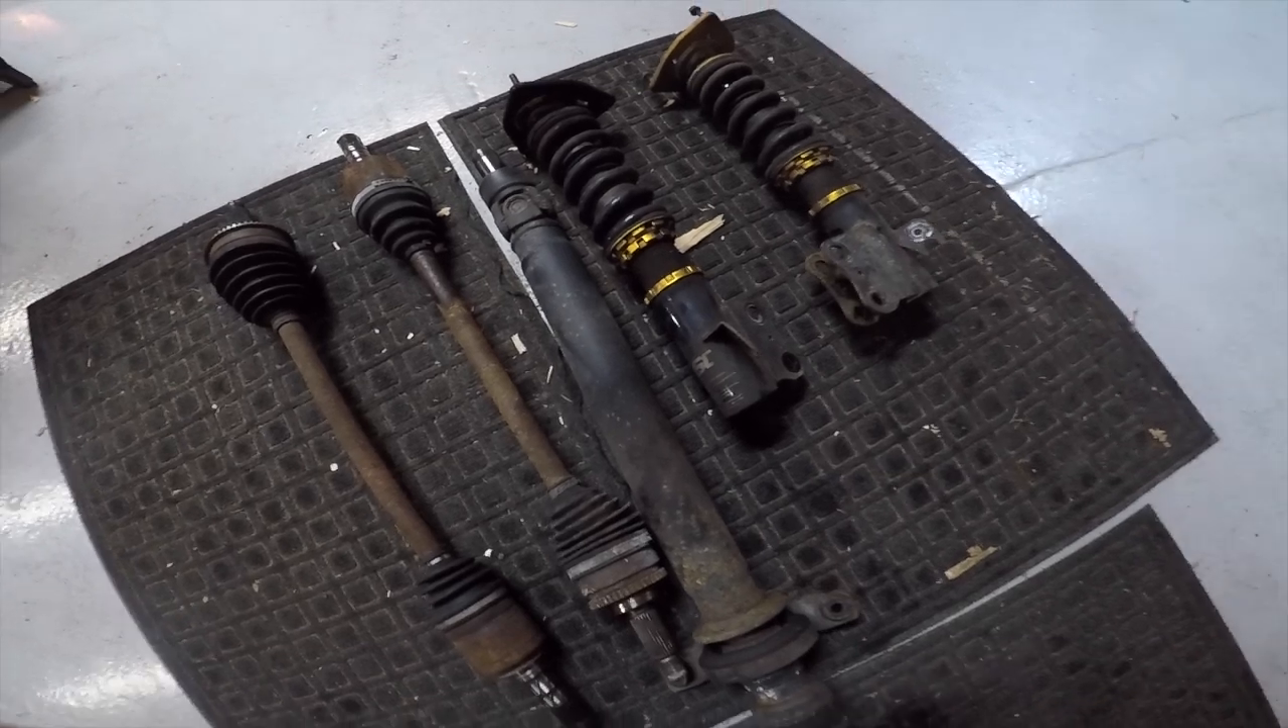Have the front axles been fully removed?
Yes.